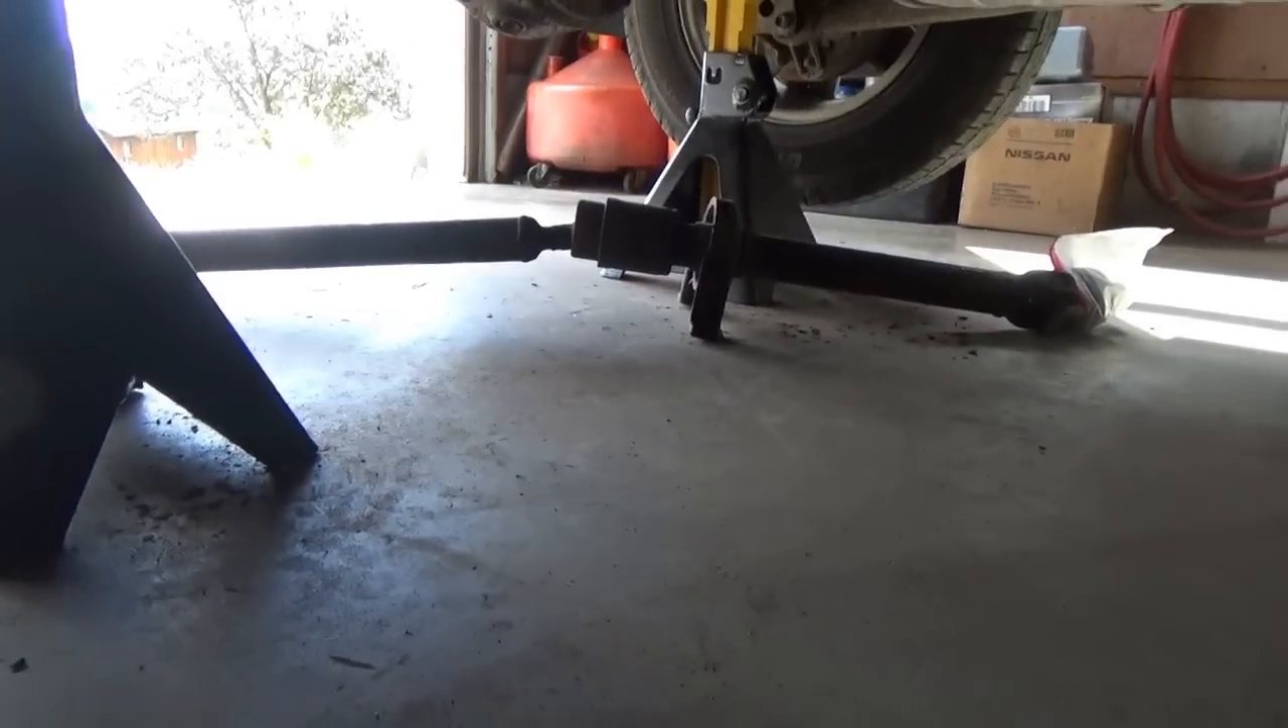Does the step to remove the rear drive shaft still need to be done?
No.